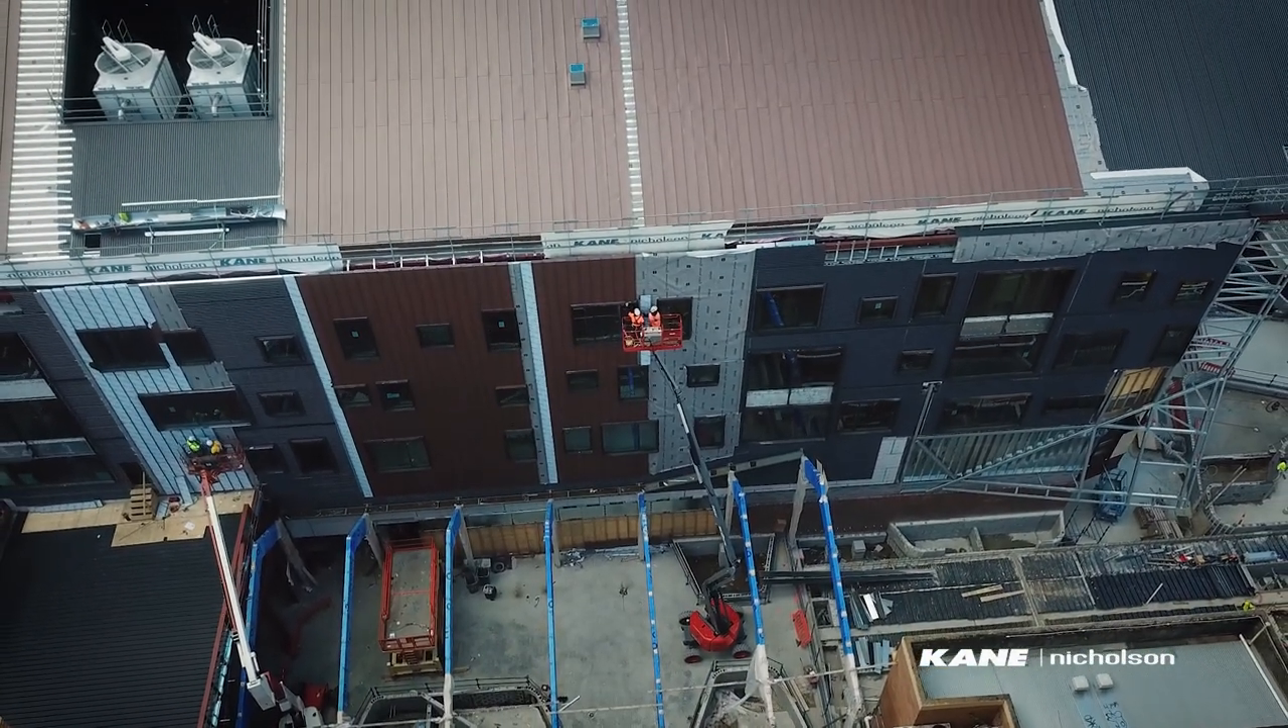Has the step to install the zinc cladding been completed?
No.